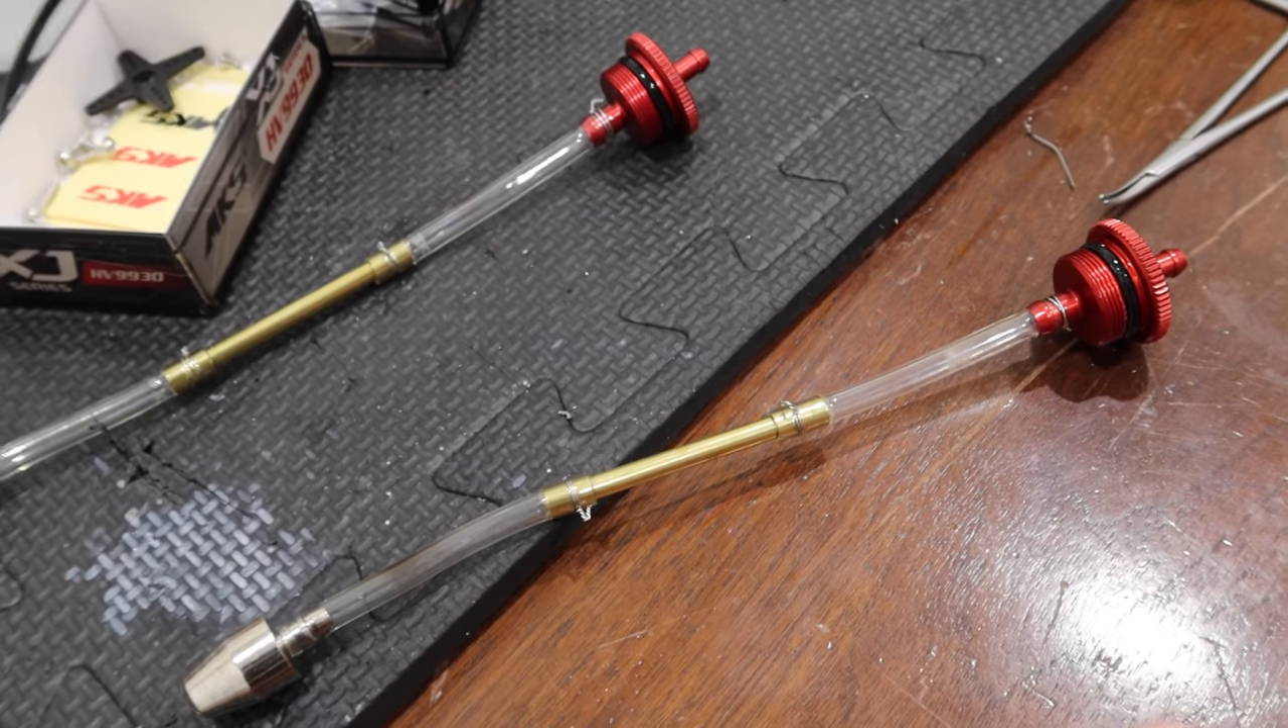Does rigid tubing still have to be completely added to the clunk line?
No.